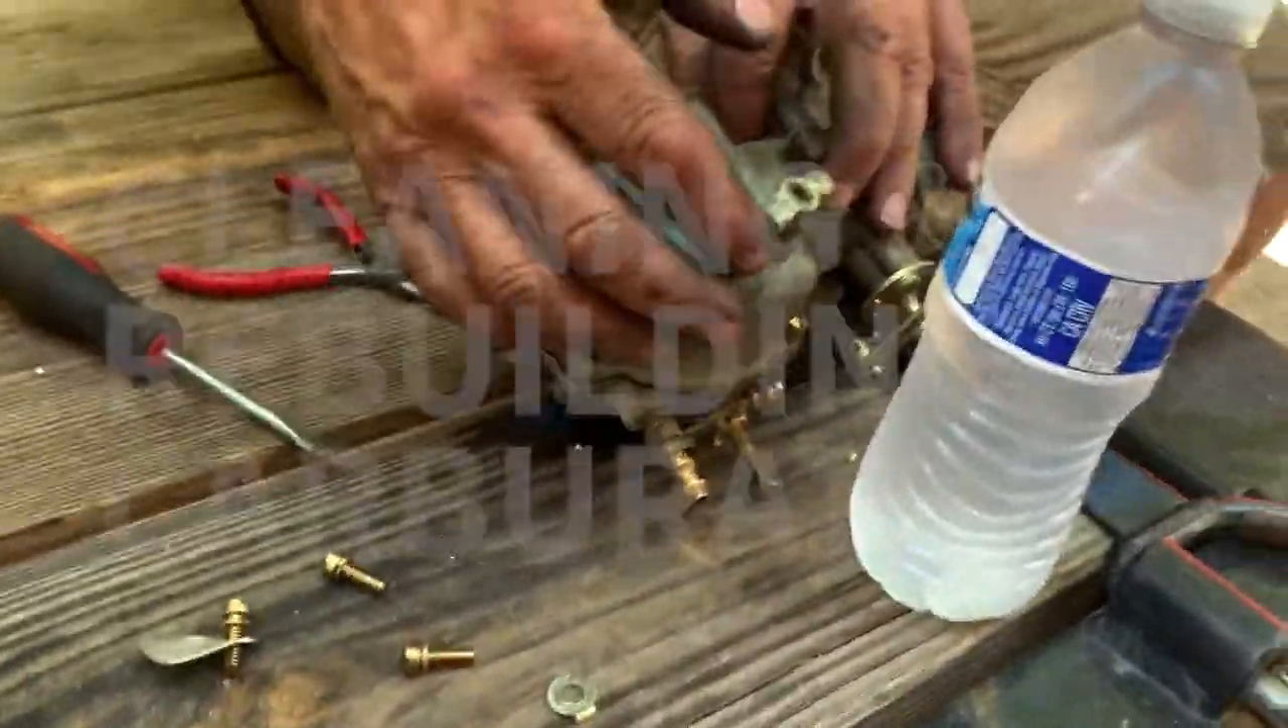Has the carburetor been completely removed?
Yes.